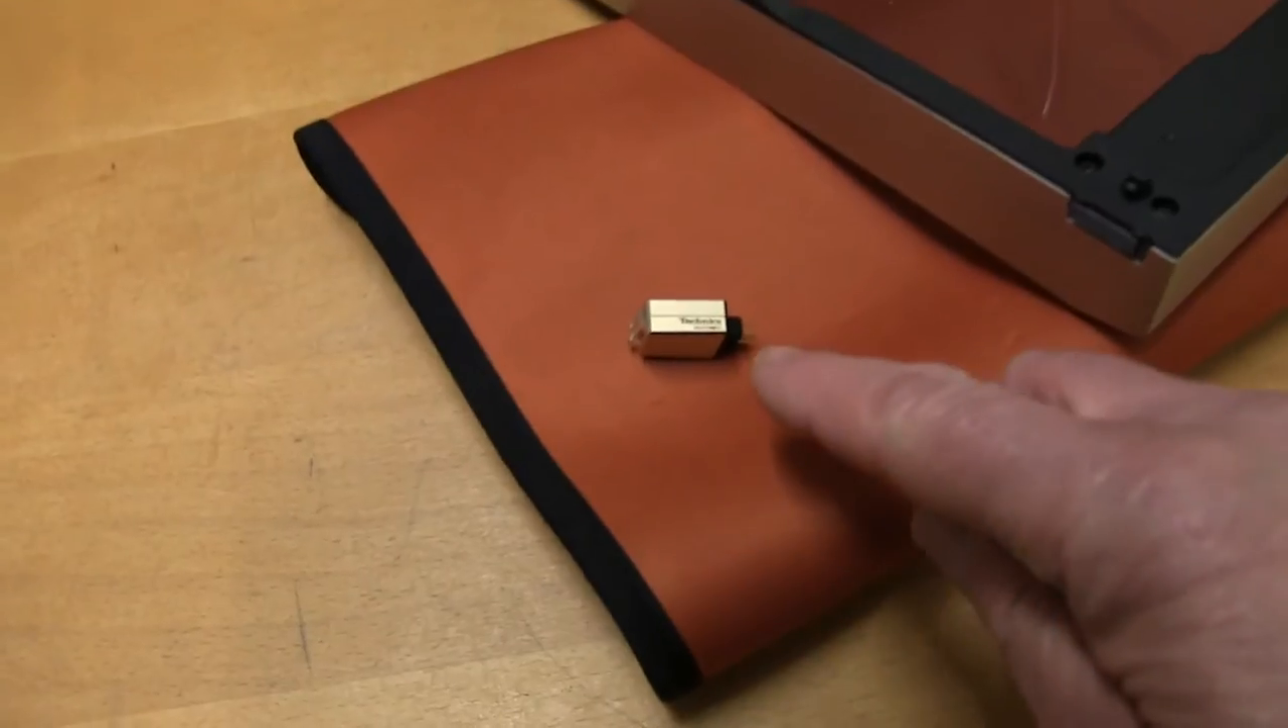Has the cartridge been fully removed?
Yes.